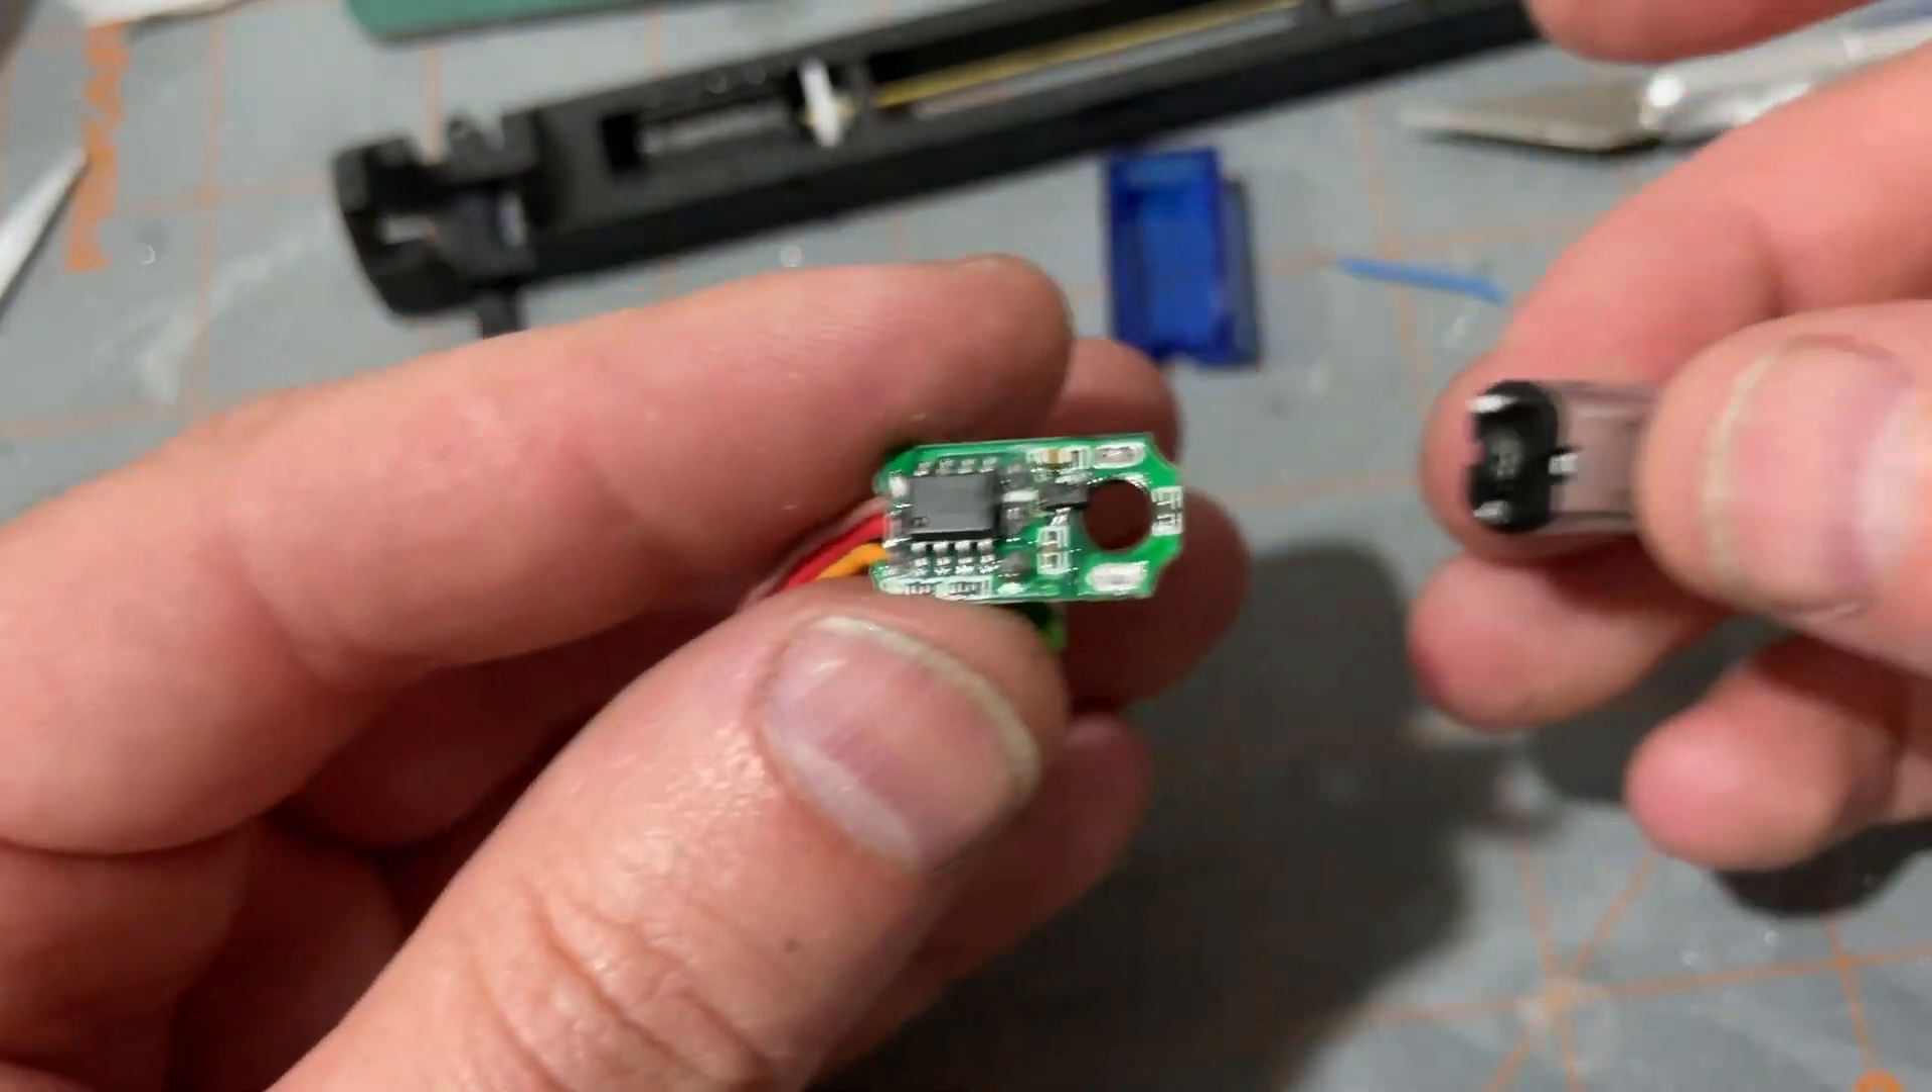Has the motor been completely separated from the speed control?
Yes.